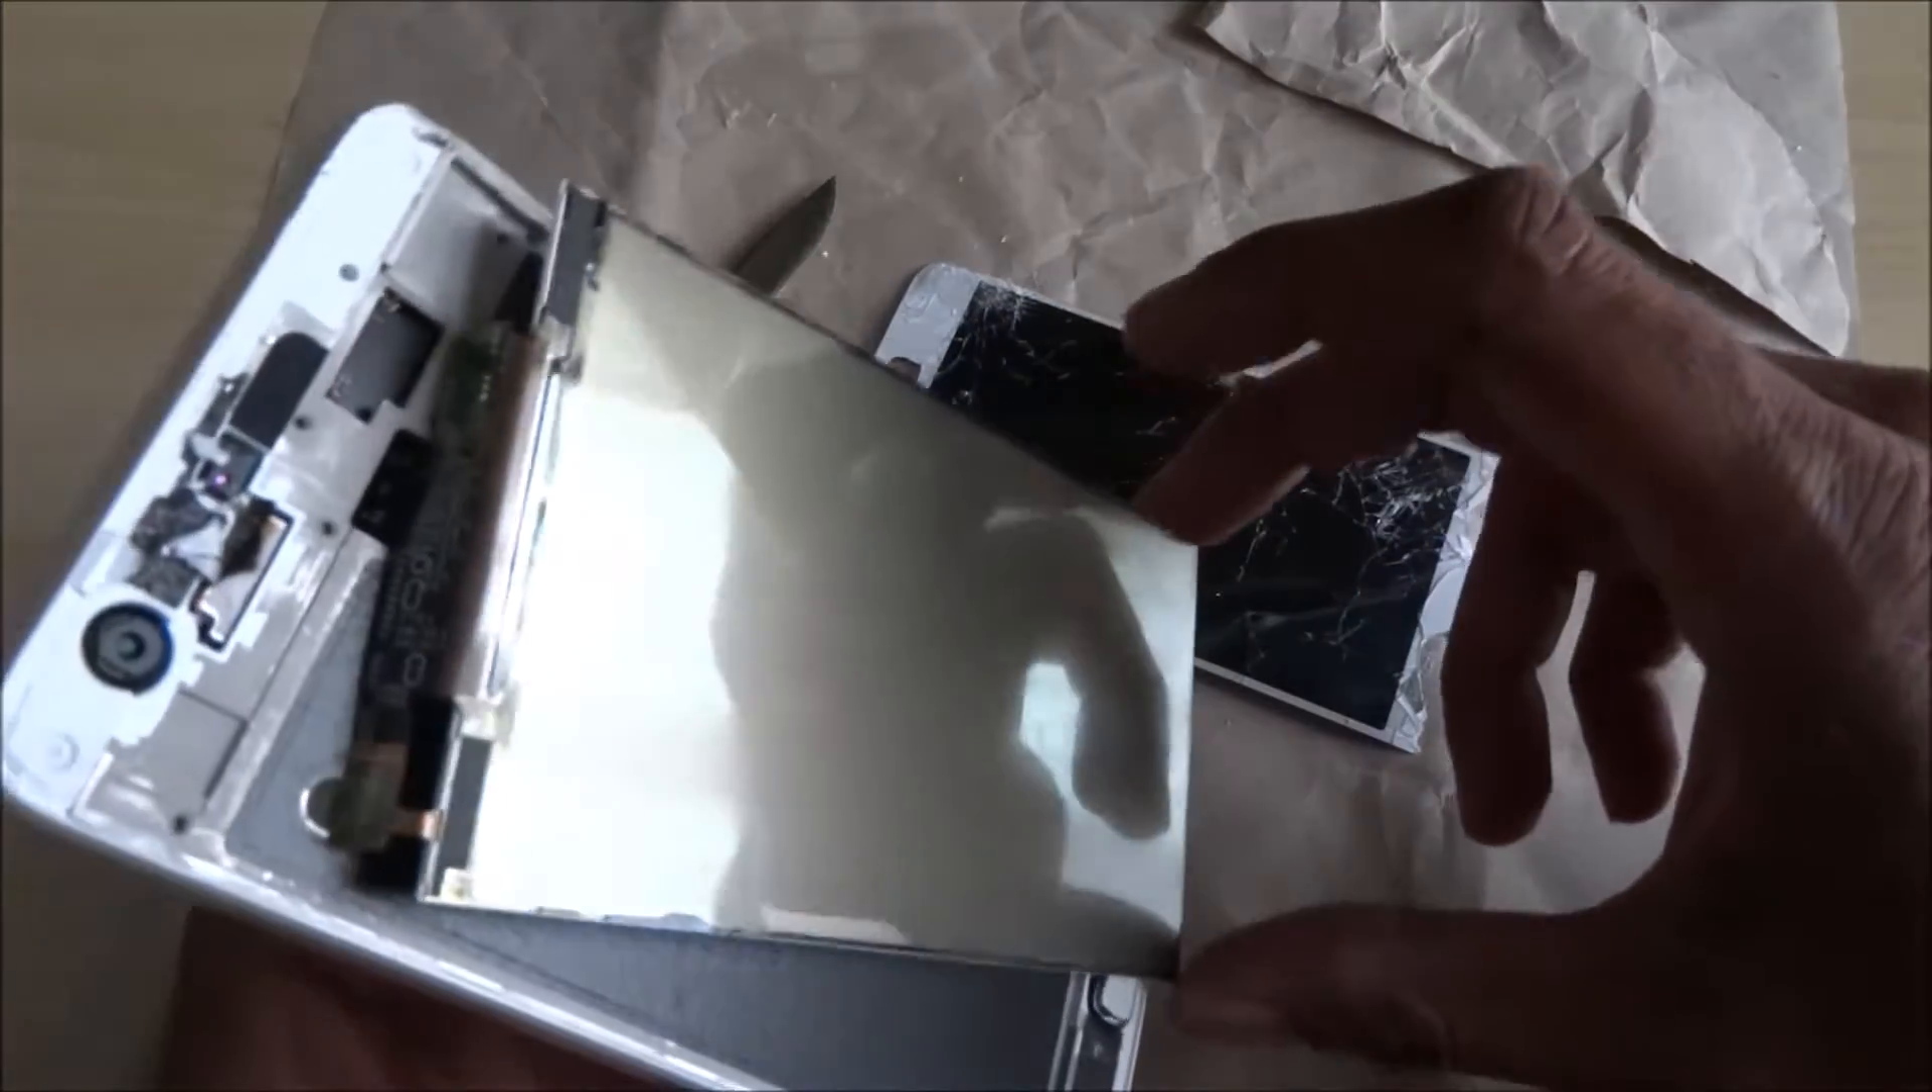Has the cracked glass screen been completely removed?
Yes.